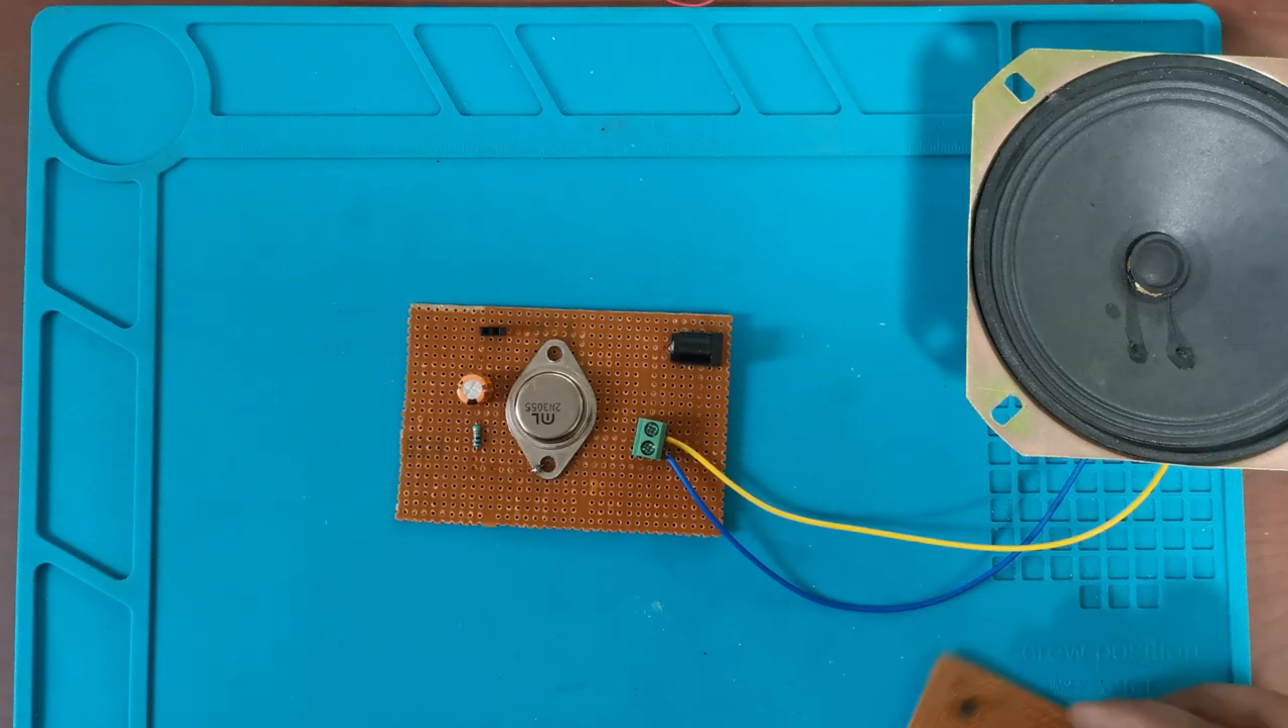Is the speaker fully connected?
Yes.